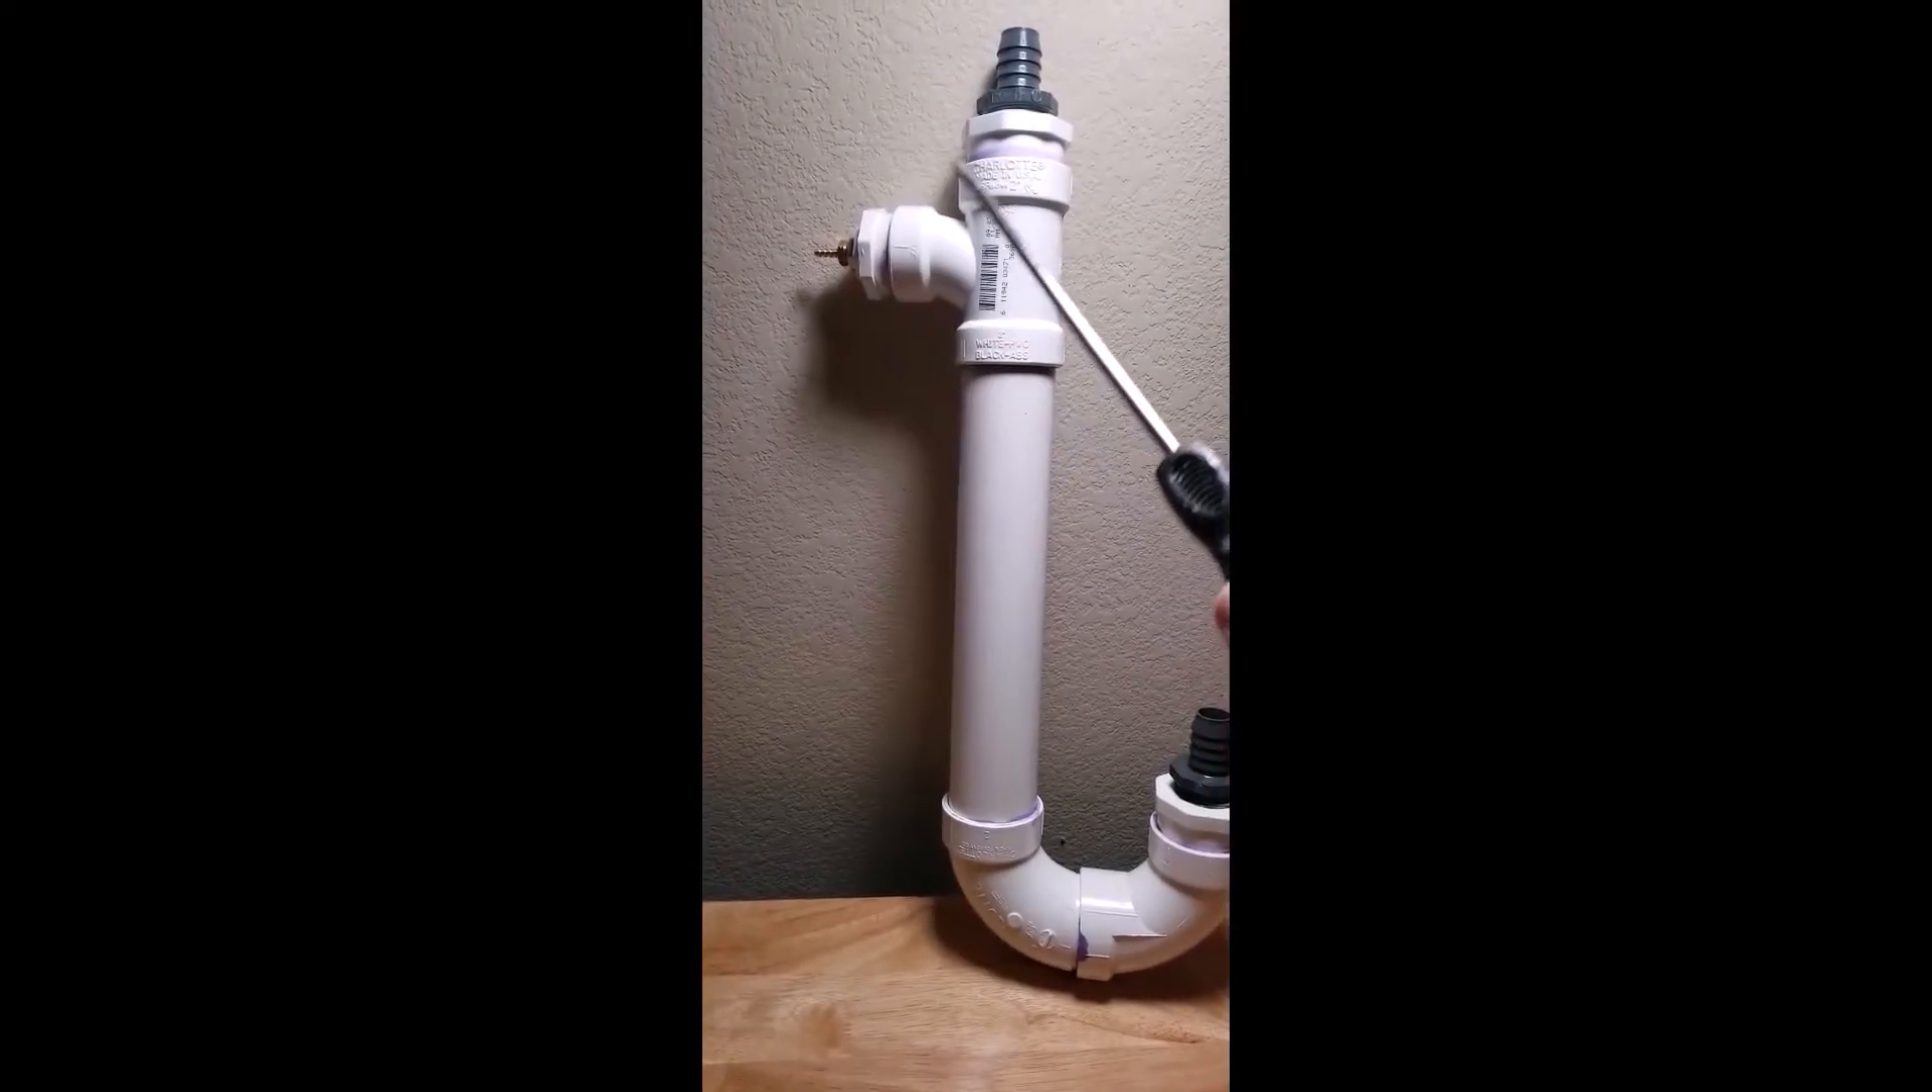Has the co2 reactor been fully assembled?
Yes.